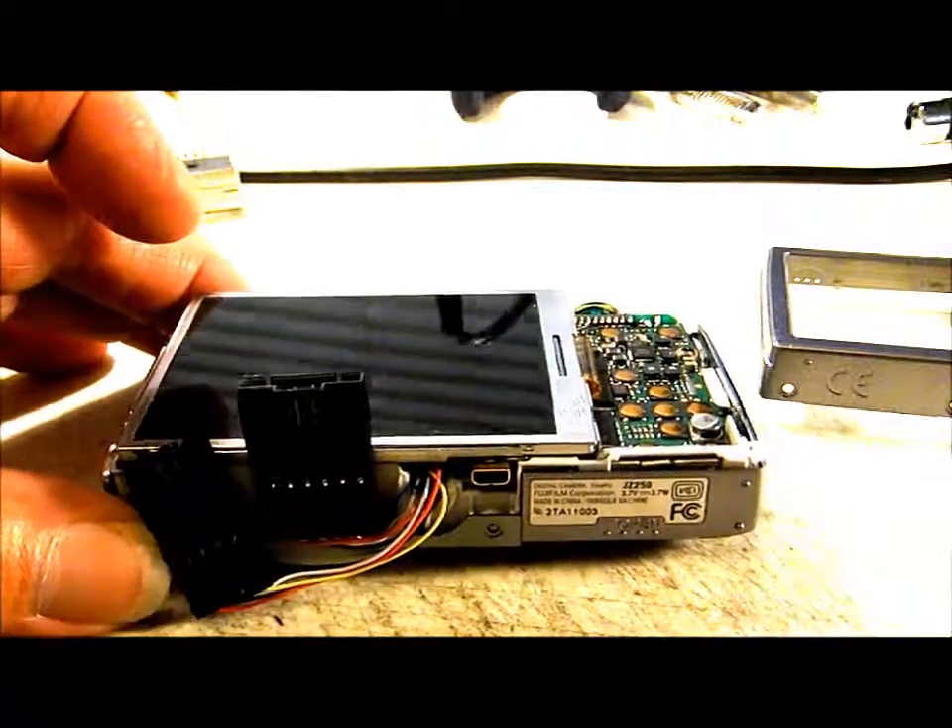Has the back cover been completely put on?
No.